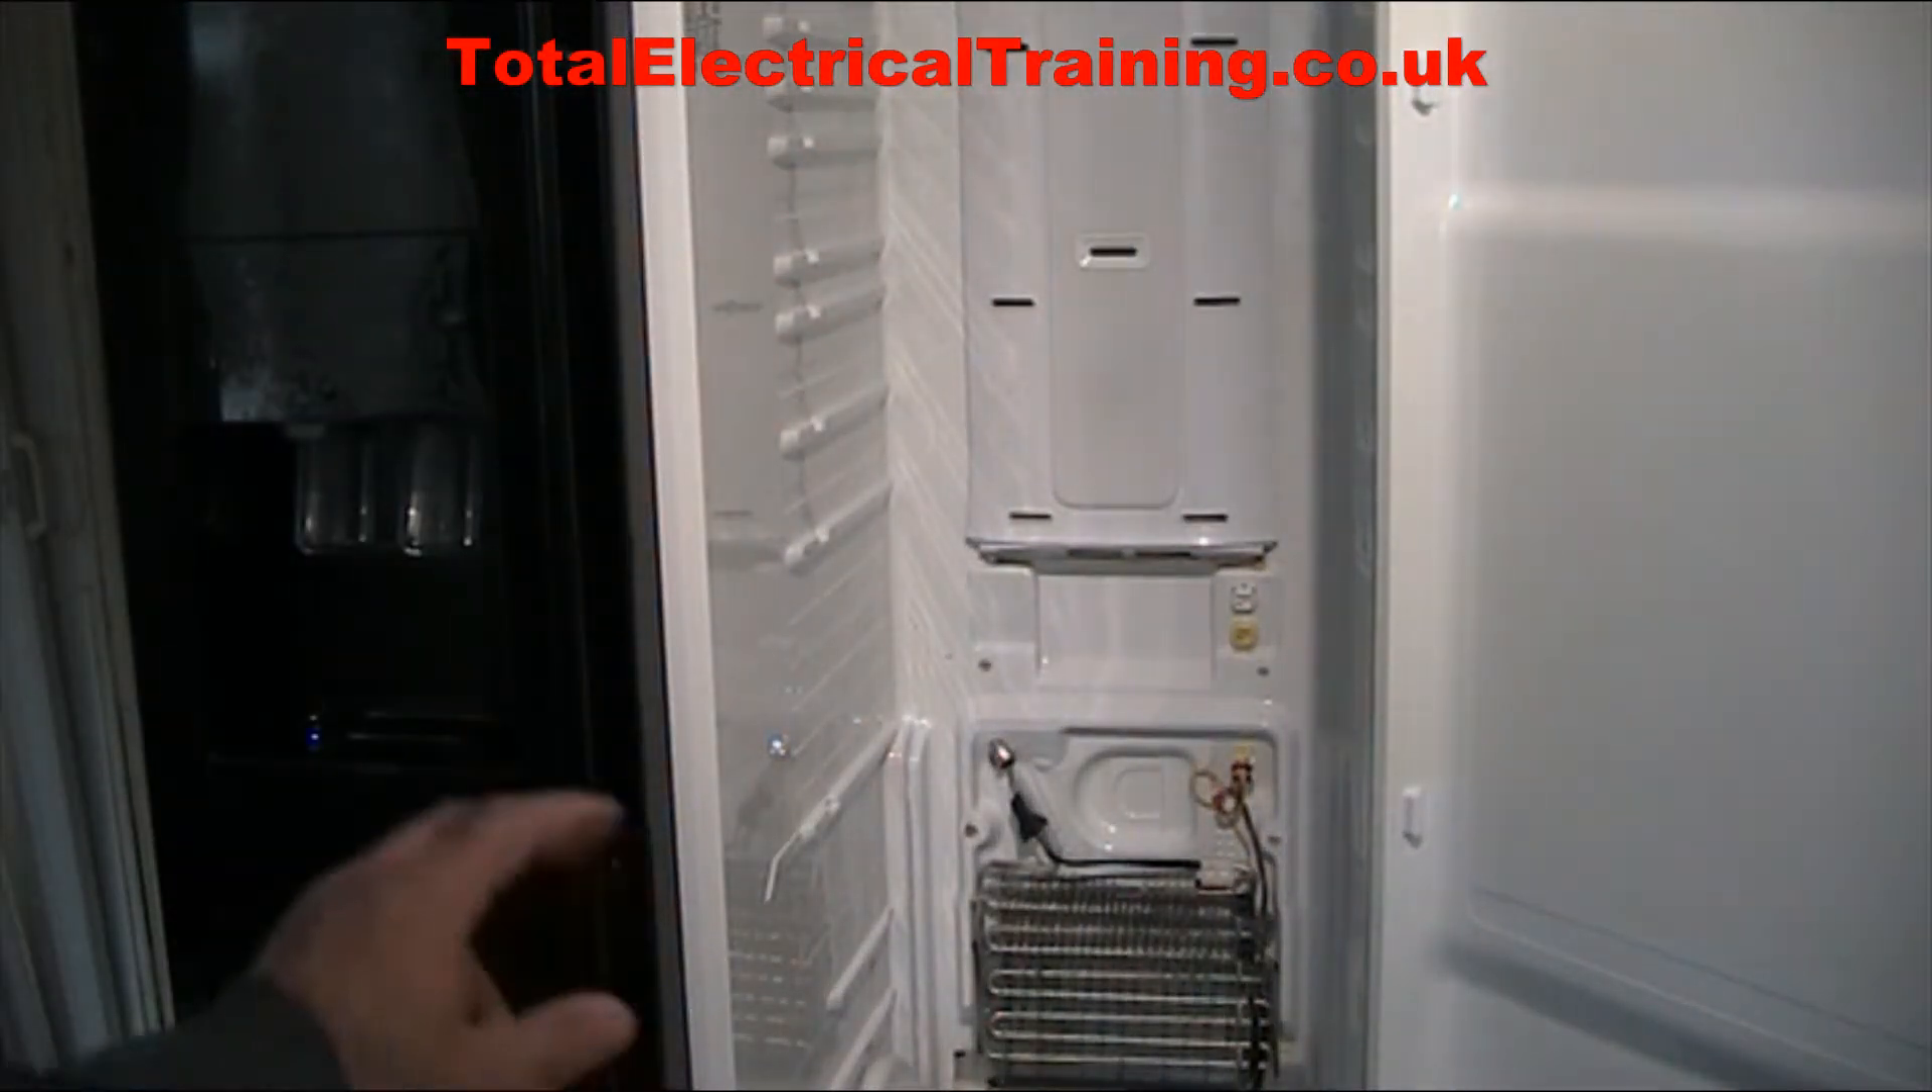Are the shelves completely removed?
Yes.